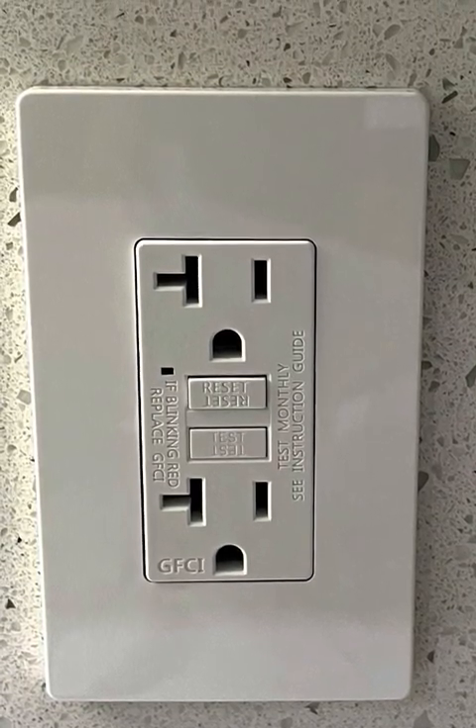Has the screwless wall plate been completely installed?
Yes.